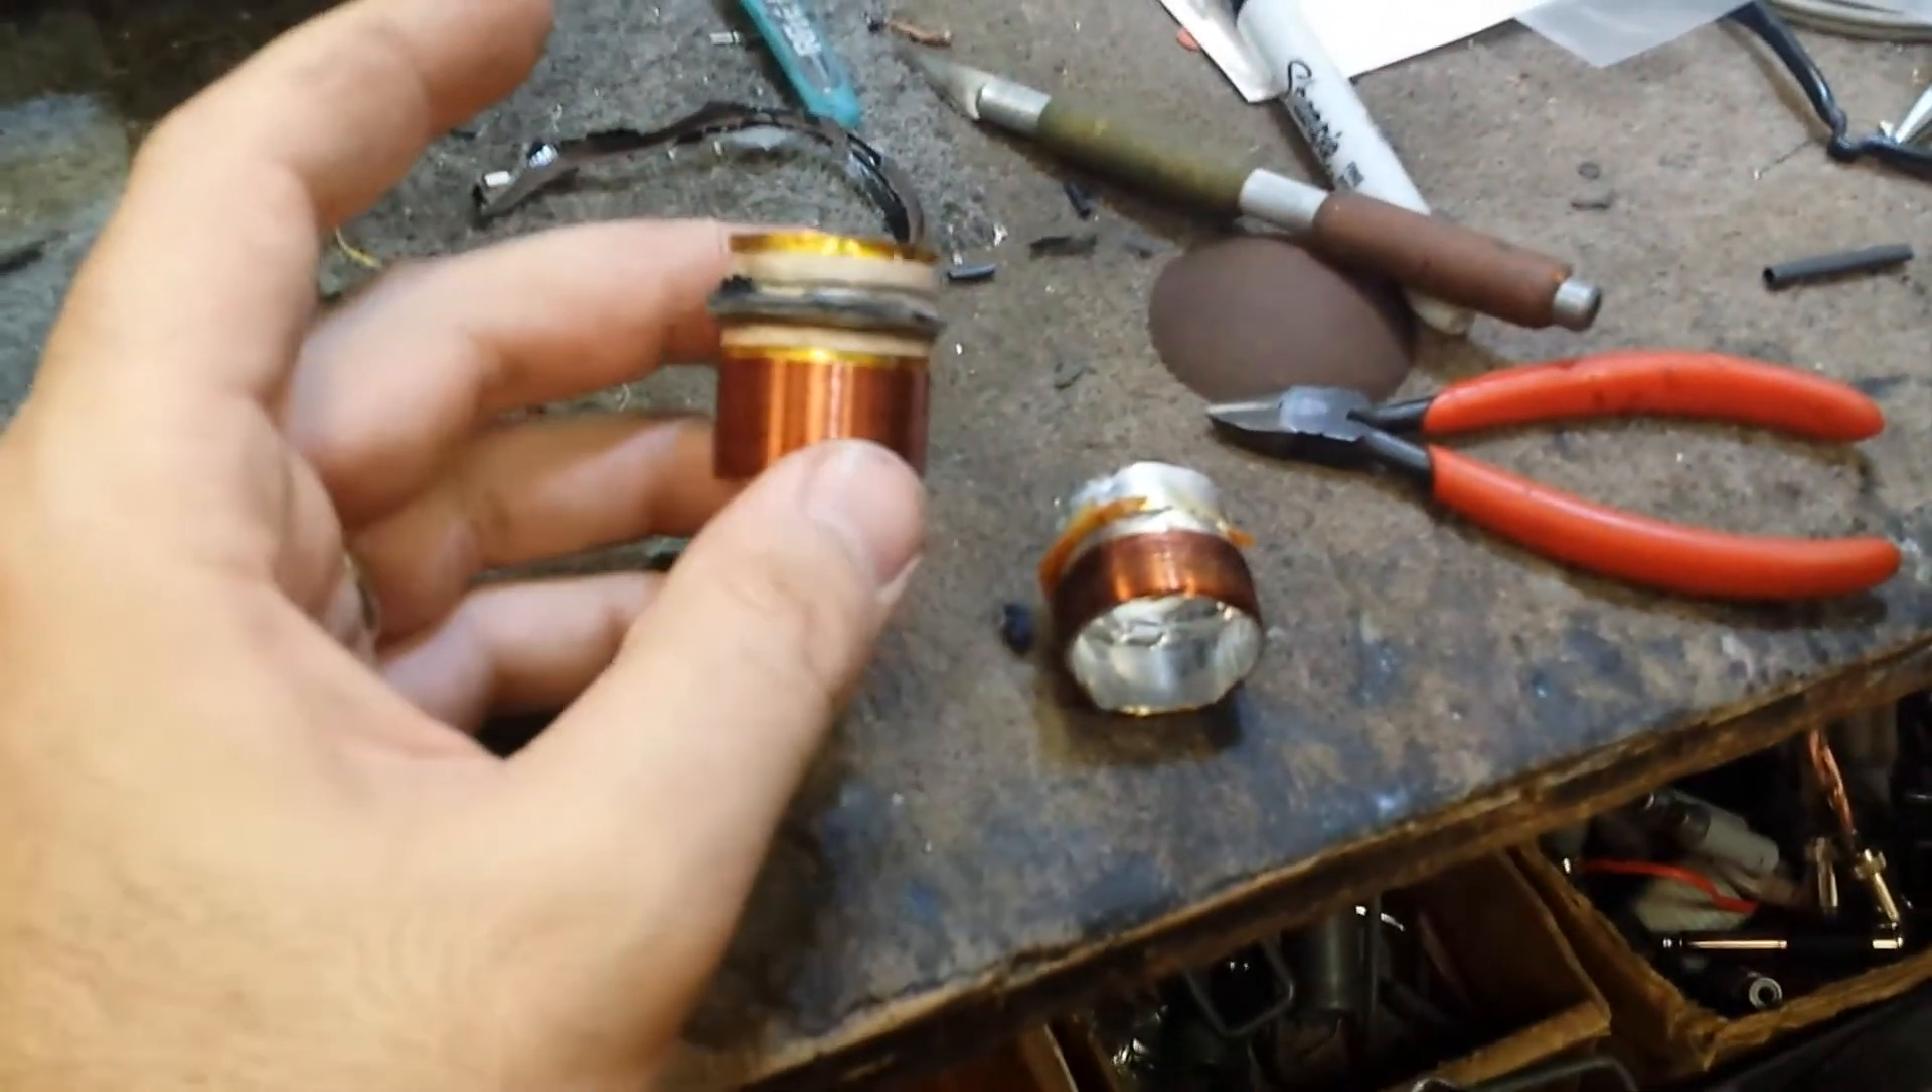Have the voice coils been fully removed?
Yes.